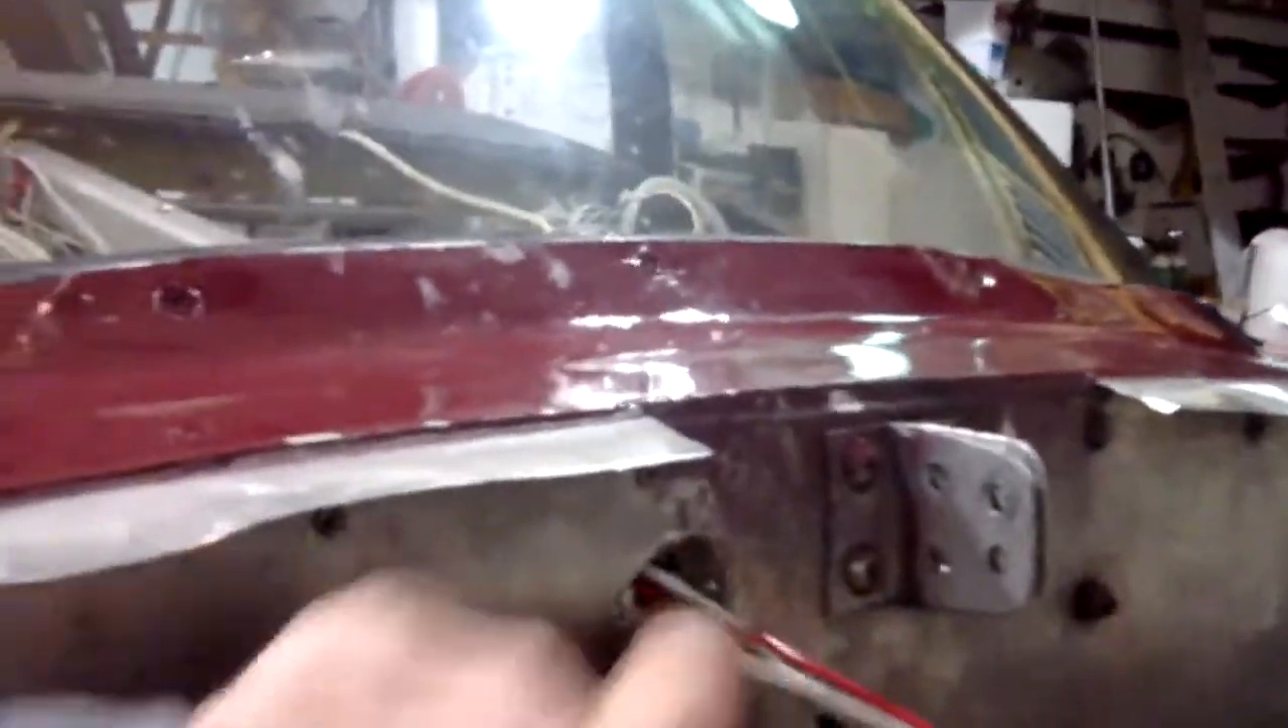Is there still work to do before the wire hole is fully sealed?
Yes.